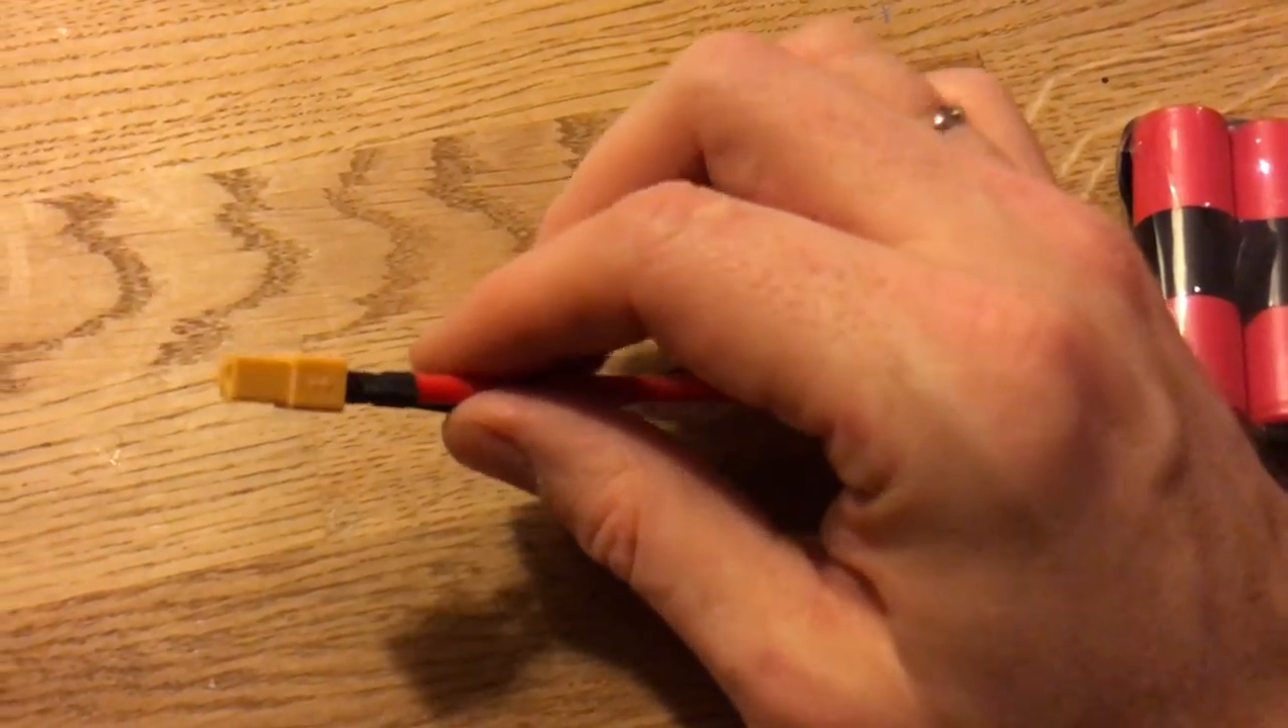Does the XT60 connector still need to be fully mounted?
No.